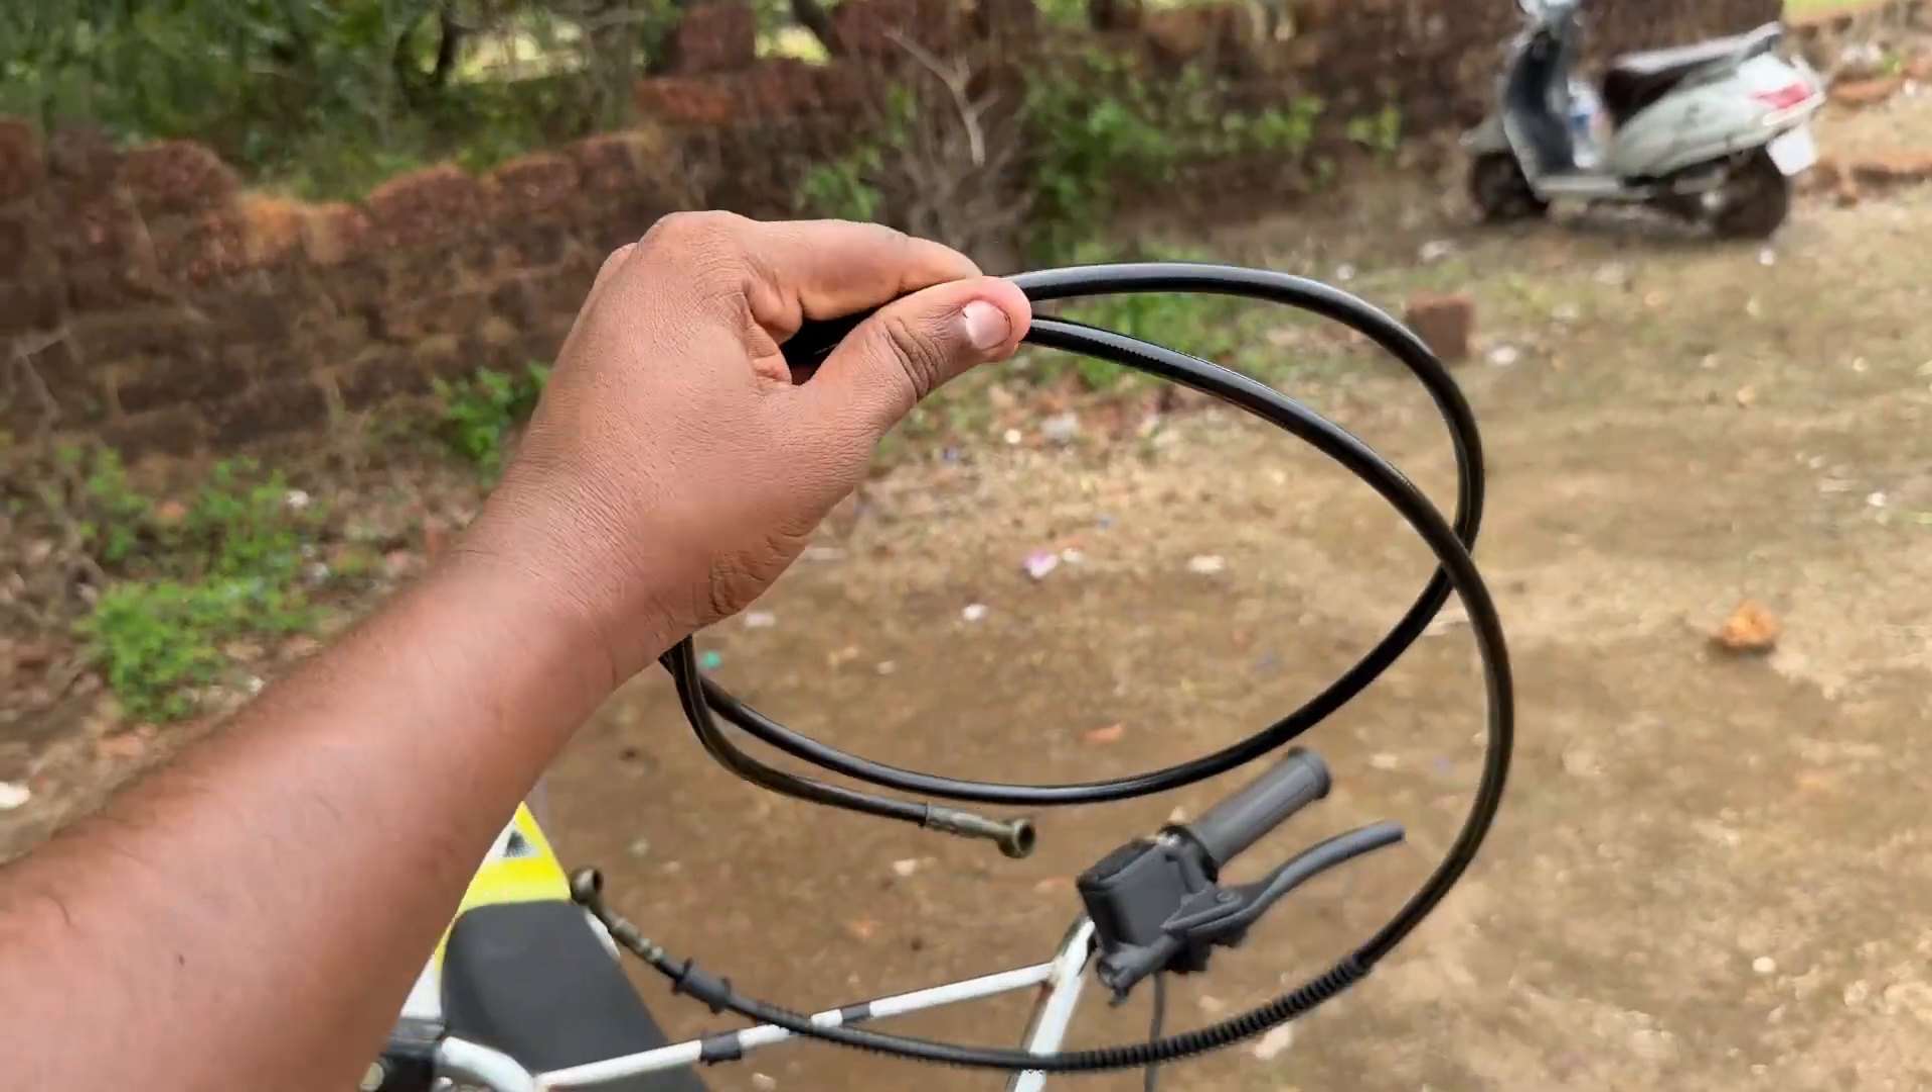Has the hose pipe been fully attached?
No.